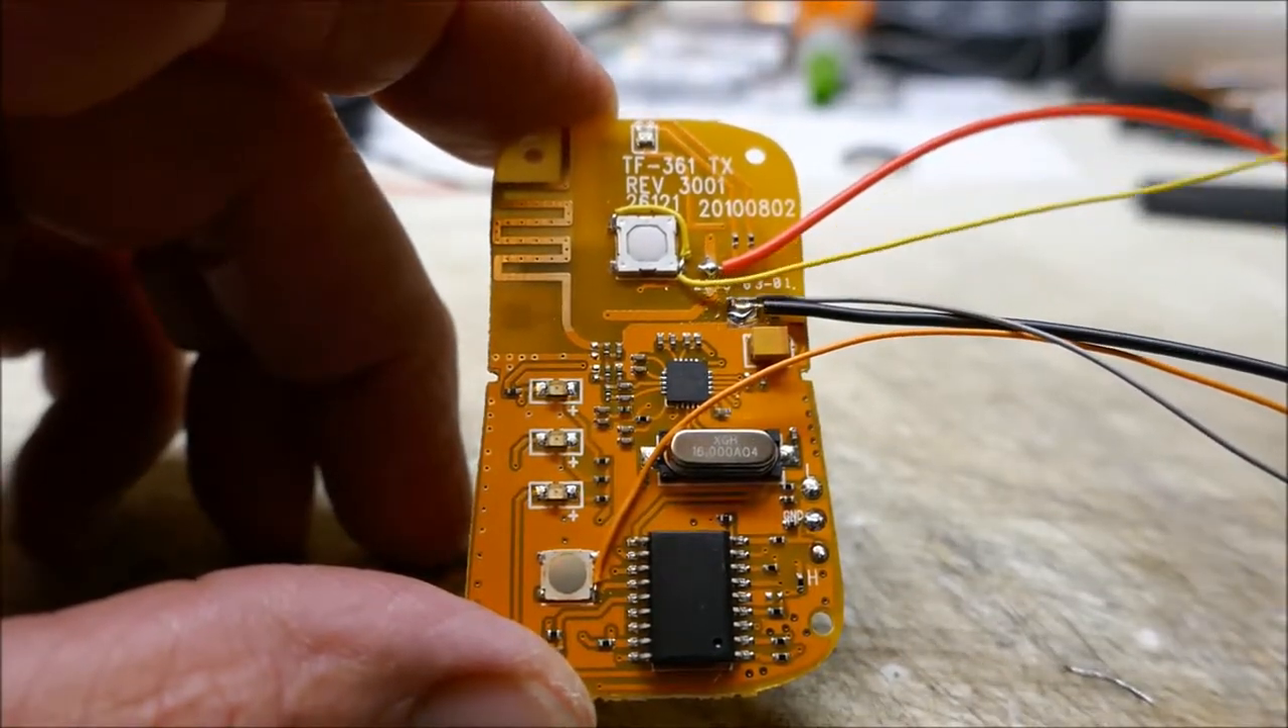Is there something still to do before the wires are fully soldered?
No.